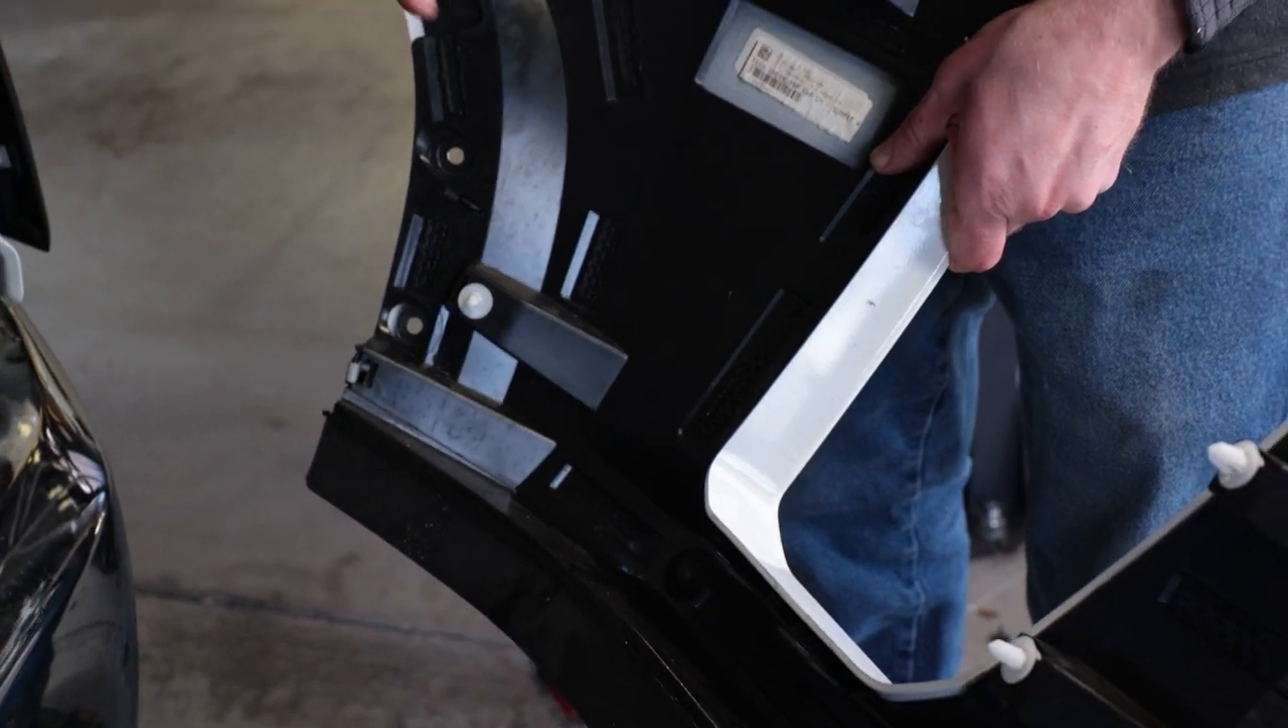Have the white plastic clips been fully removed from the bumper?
No.